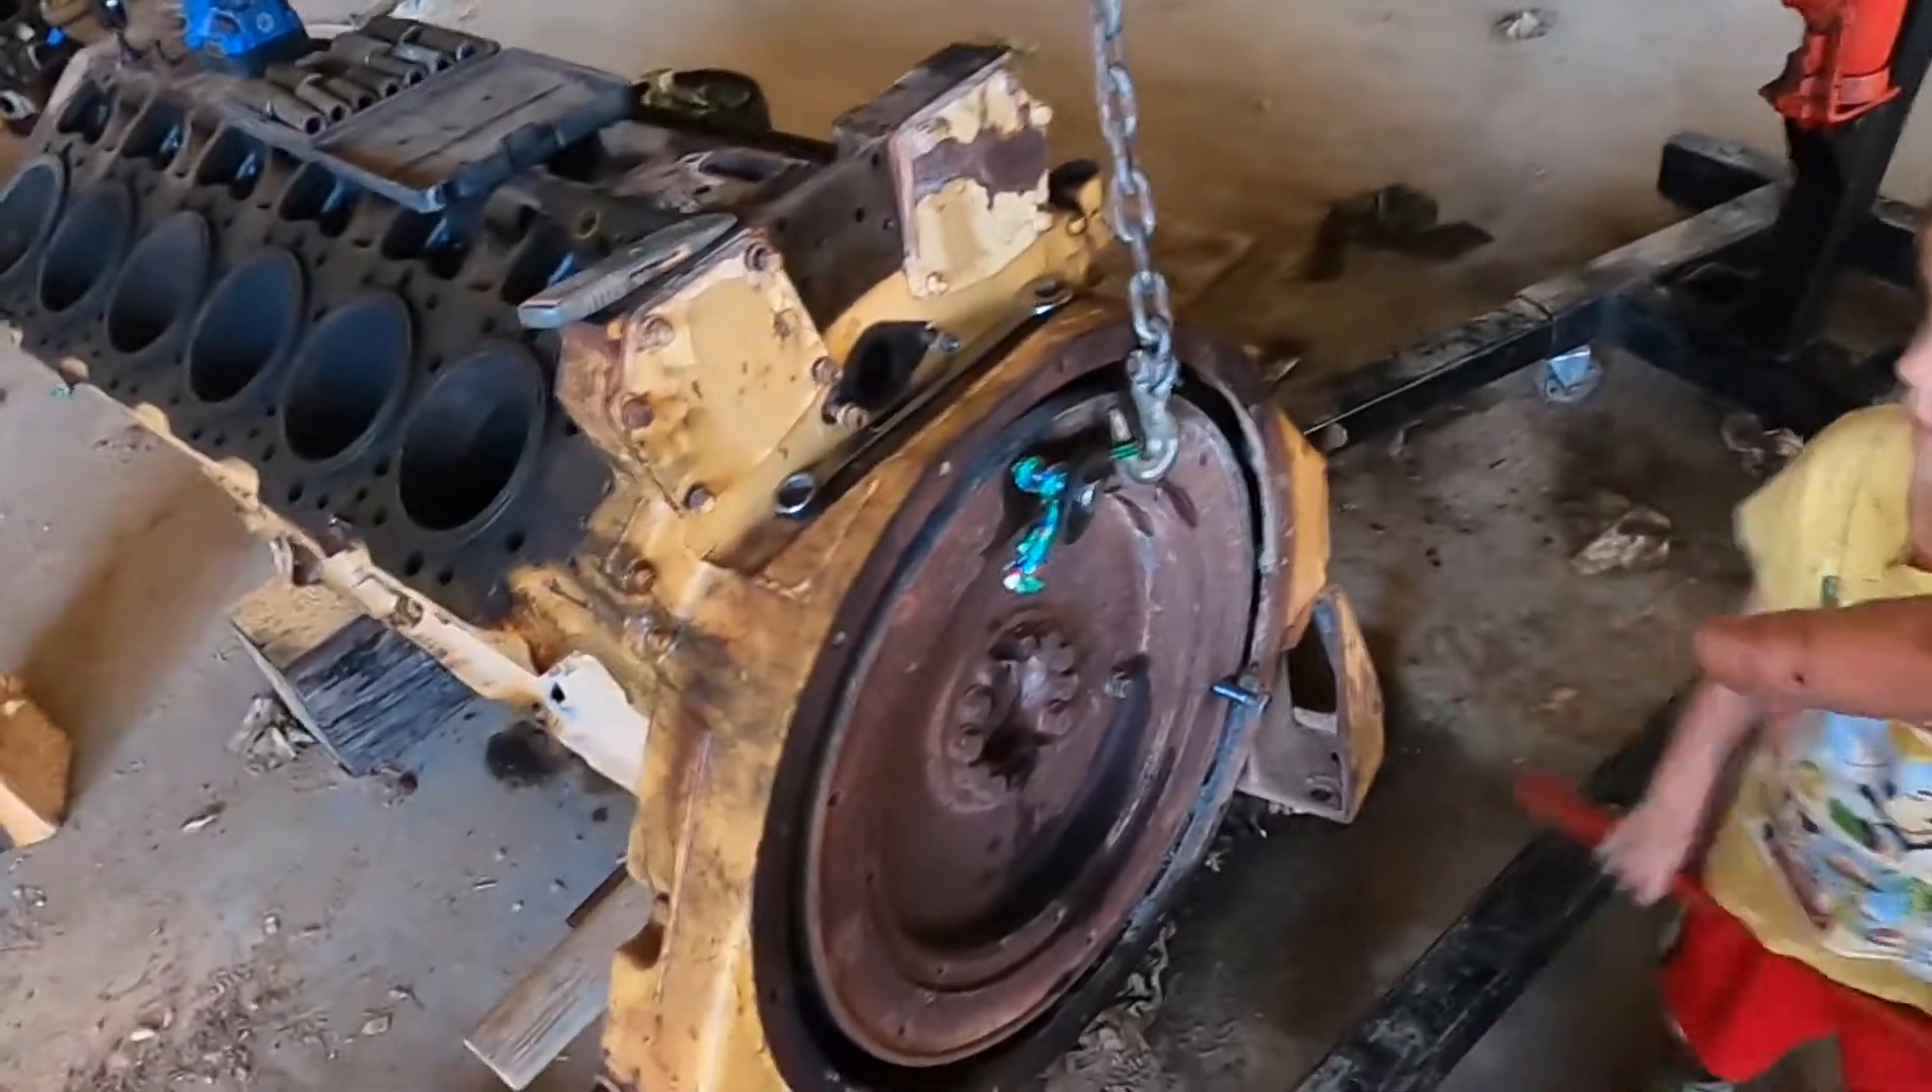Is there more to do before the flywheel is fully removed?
Yes.